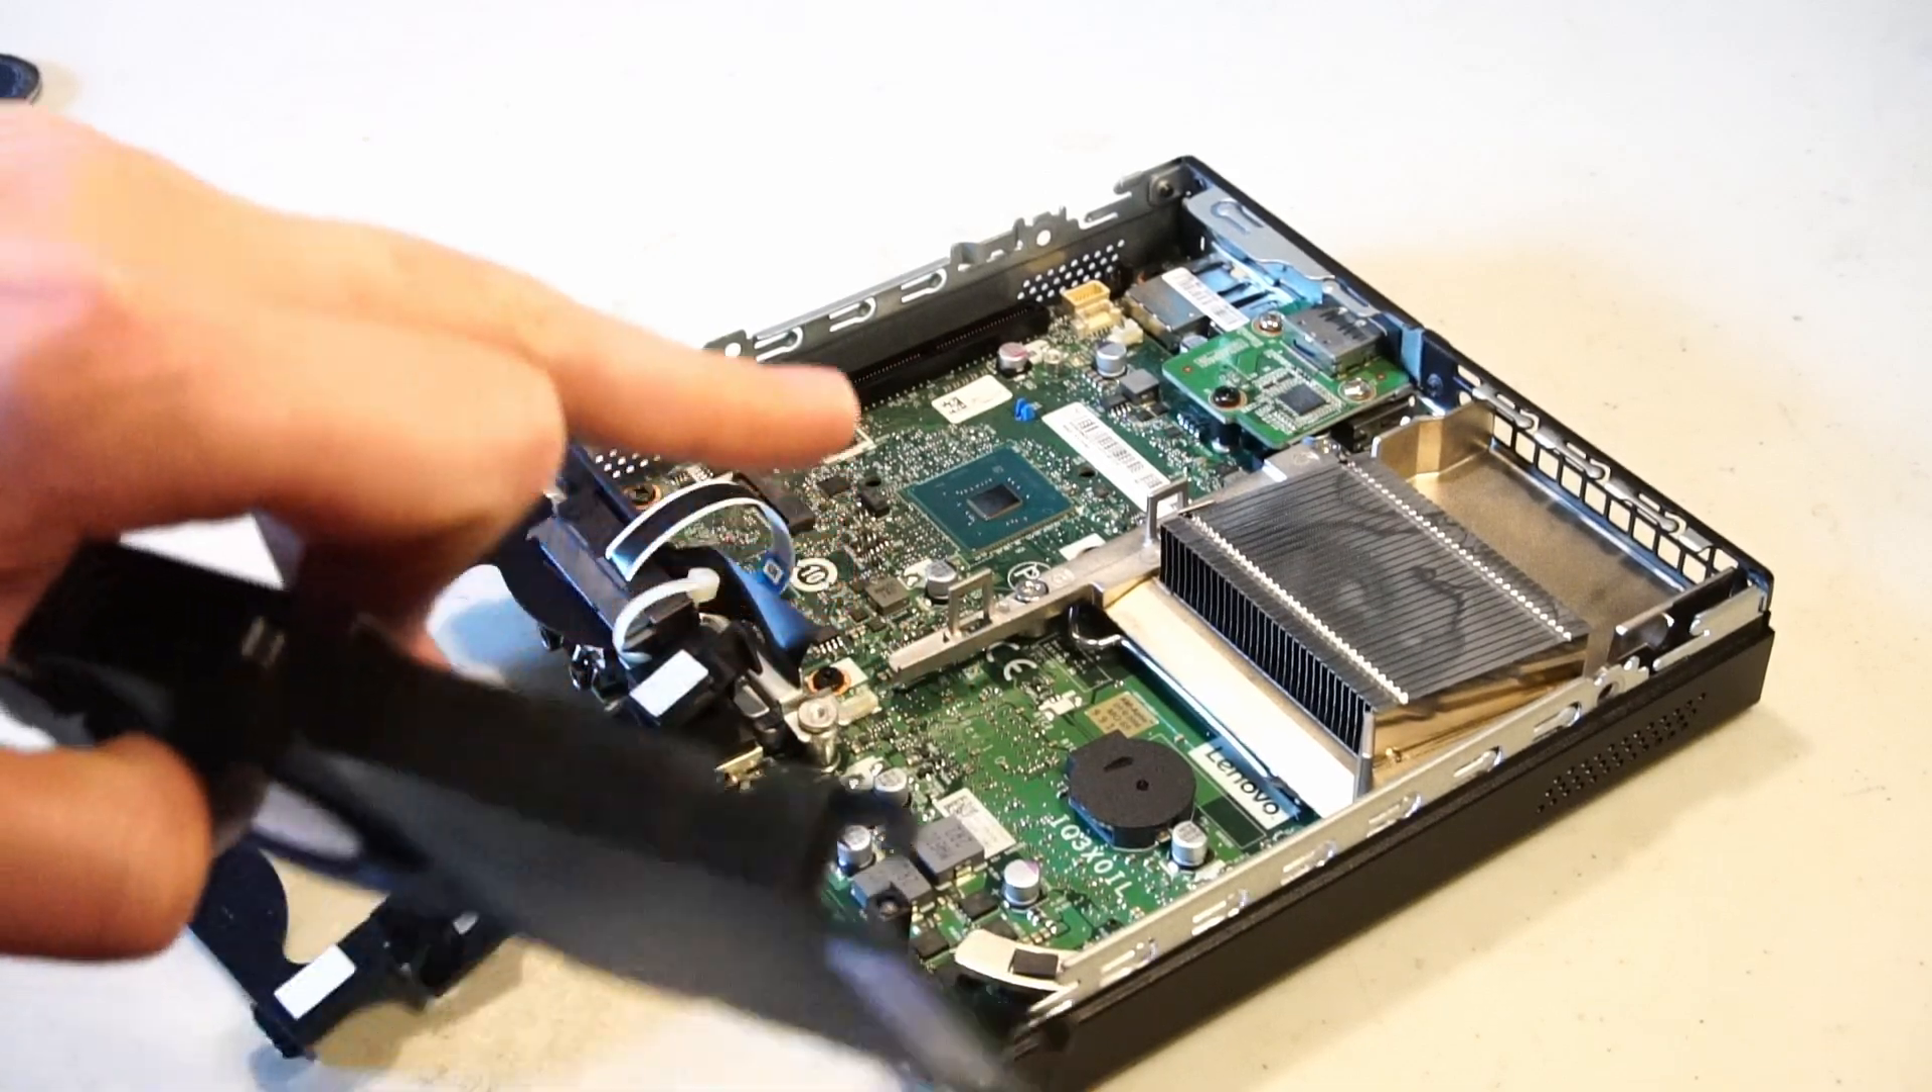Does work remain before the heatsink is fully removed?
Yes.